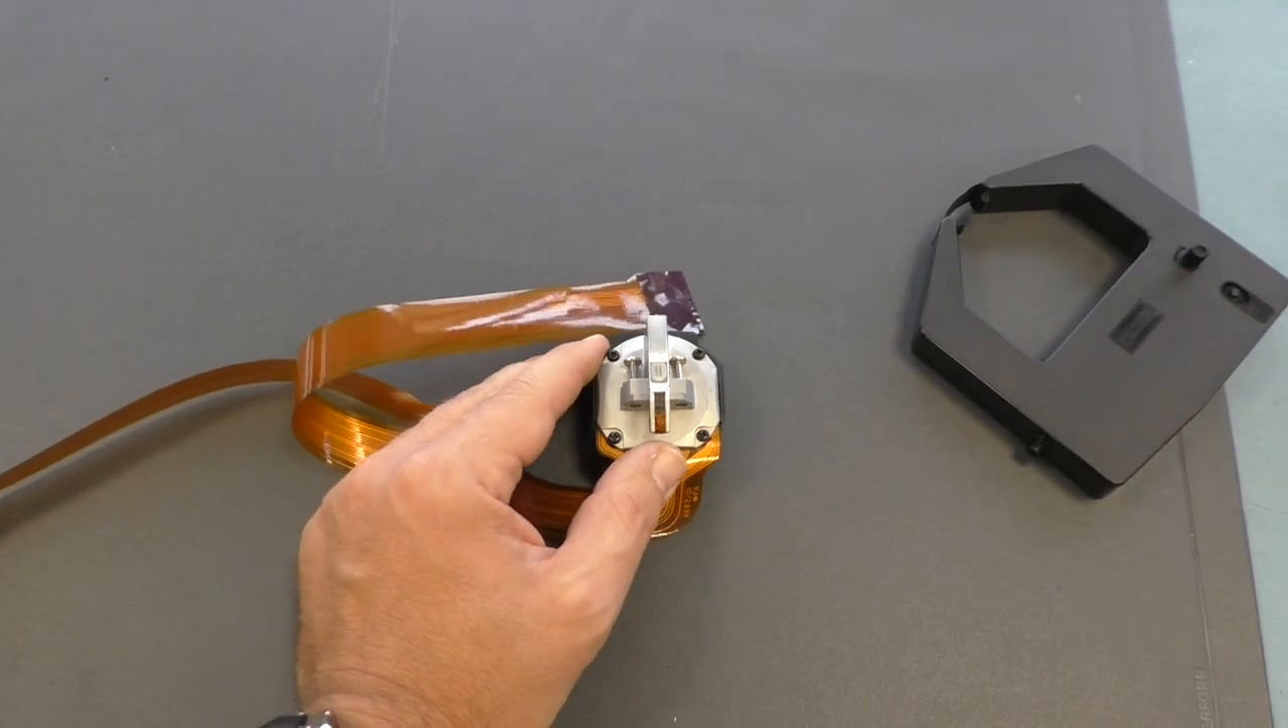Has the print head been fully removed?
Yes.